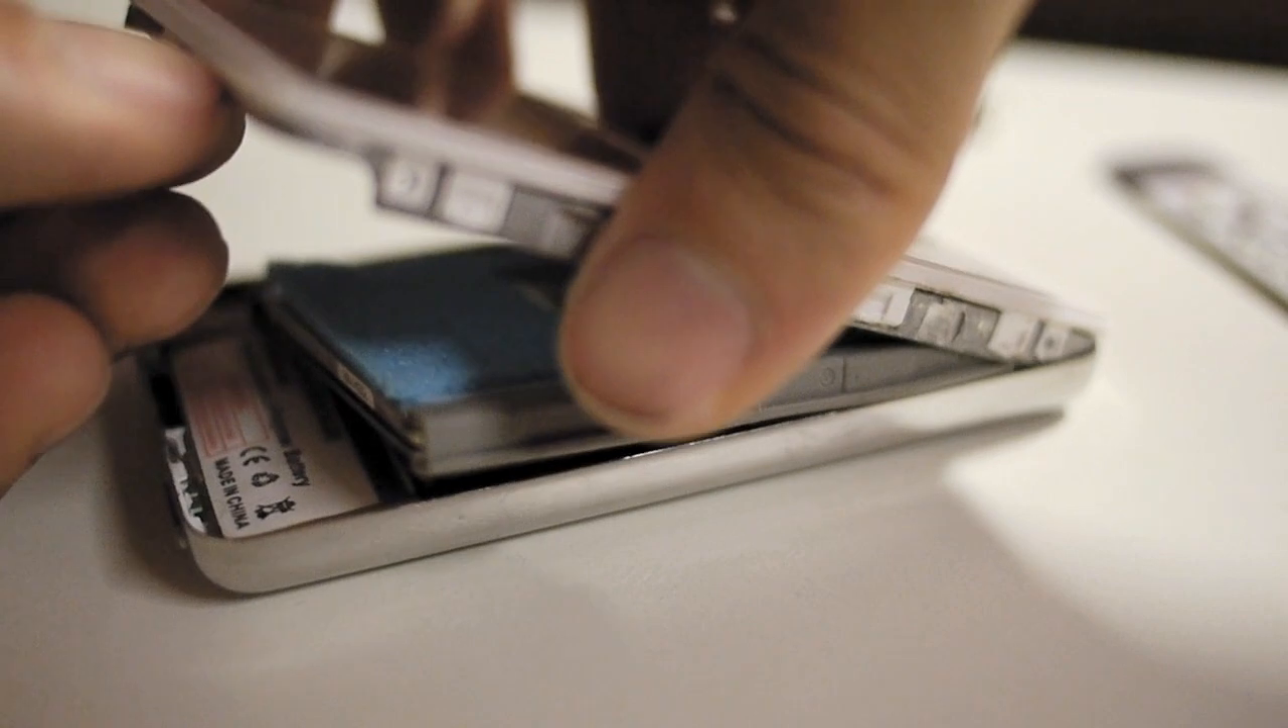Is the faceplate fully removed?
No.